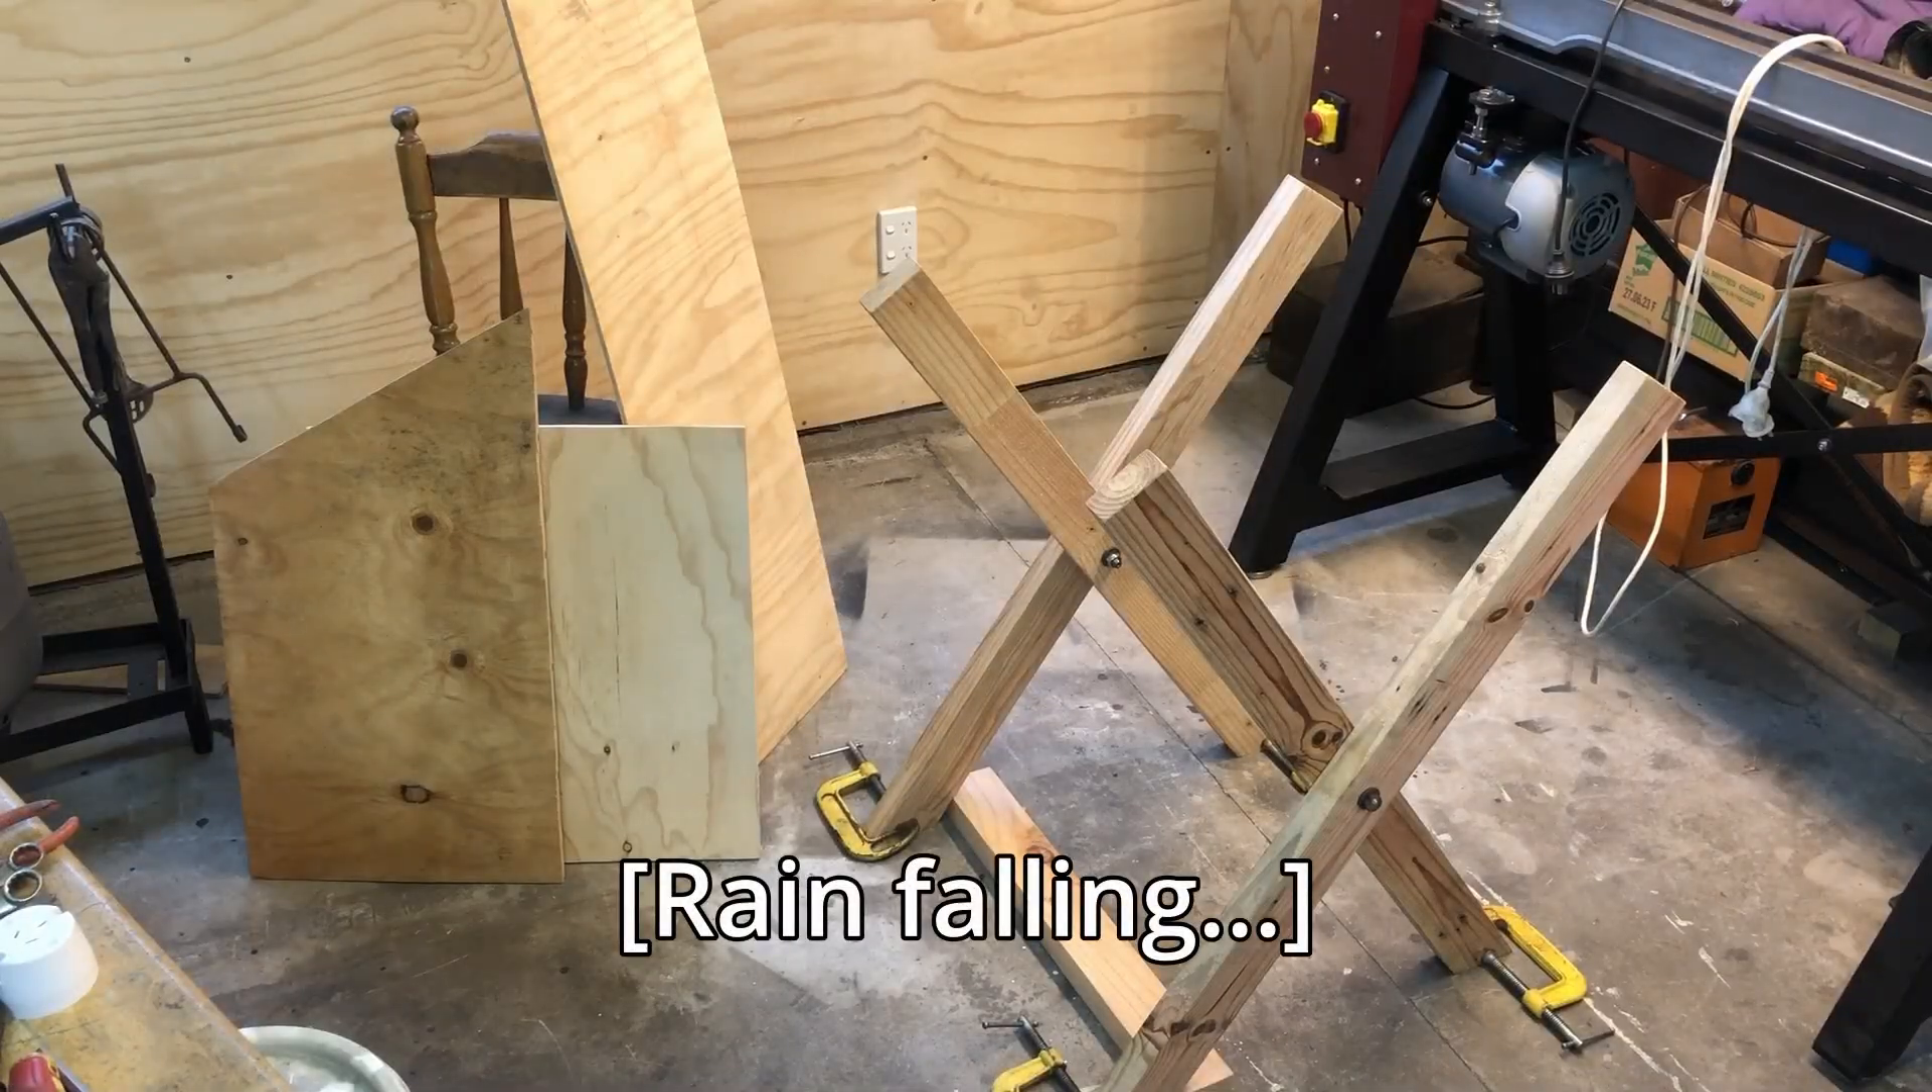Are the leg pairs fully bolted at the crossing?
Yes.